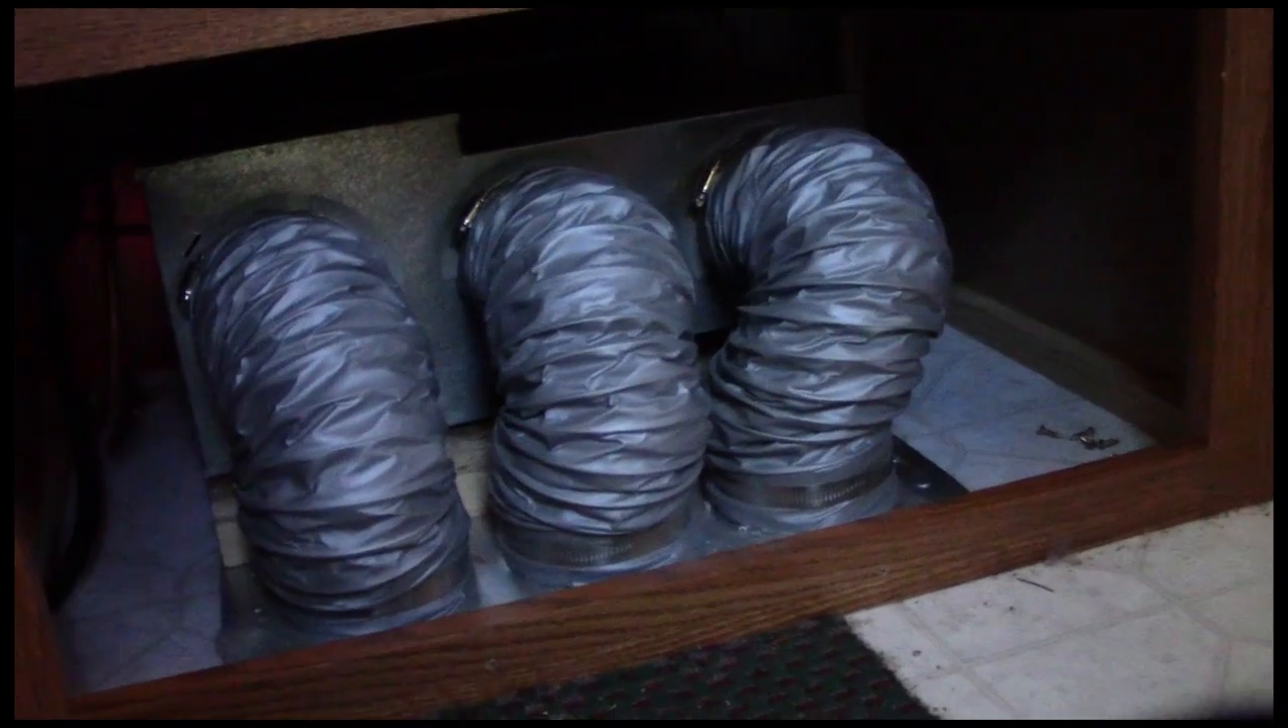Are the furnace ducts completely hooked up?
Yes.